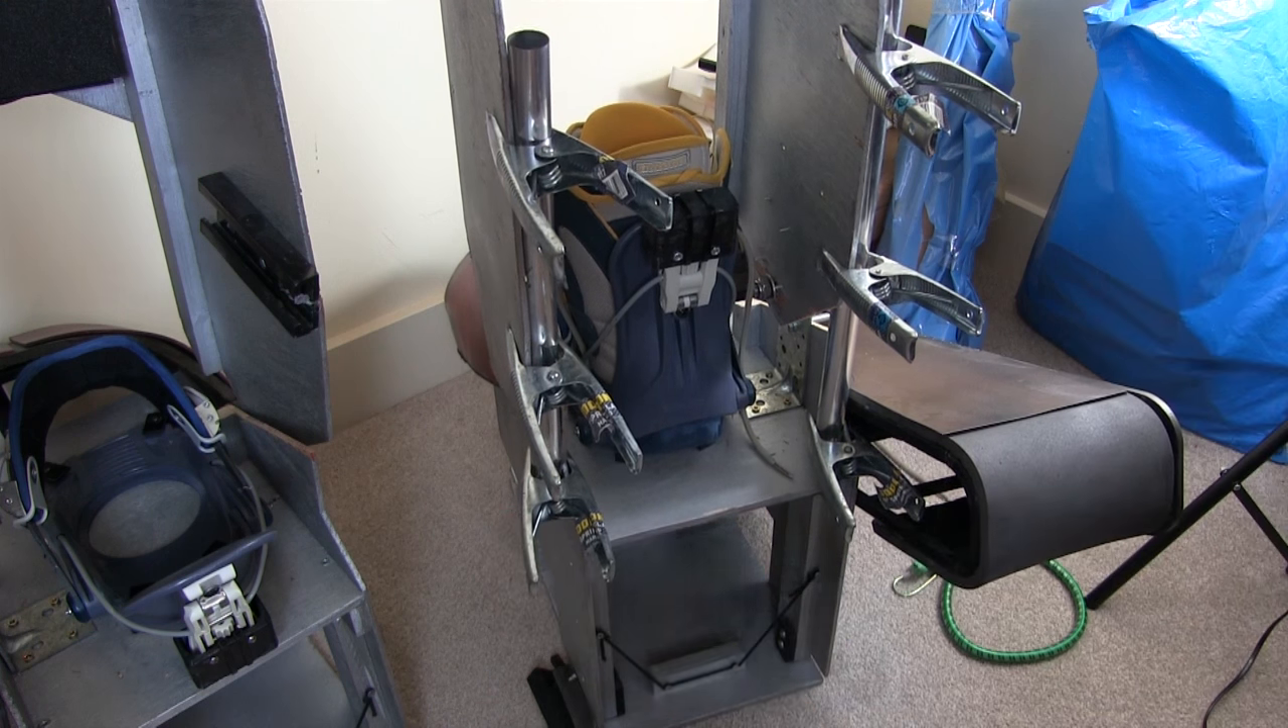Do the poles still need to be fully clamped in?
No.